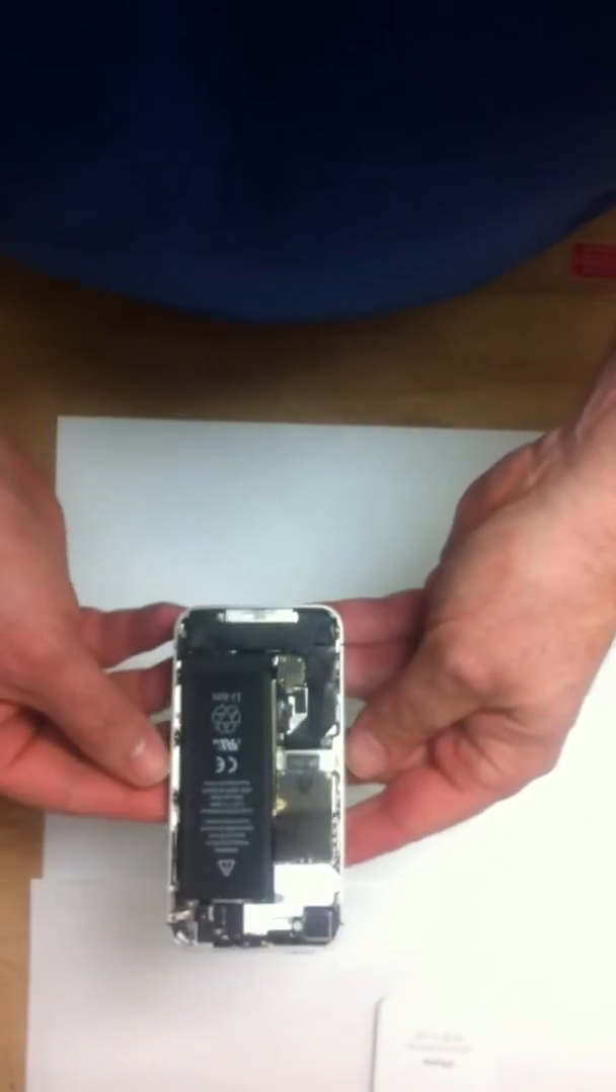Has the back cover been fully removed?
Yes.